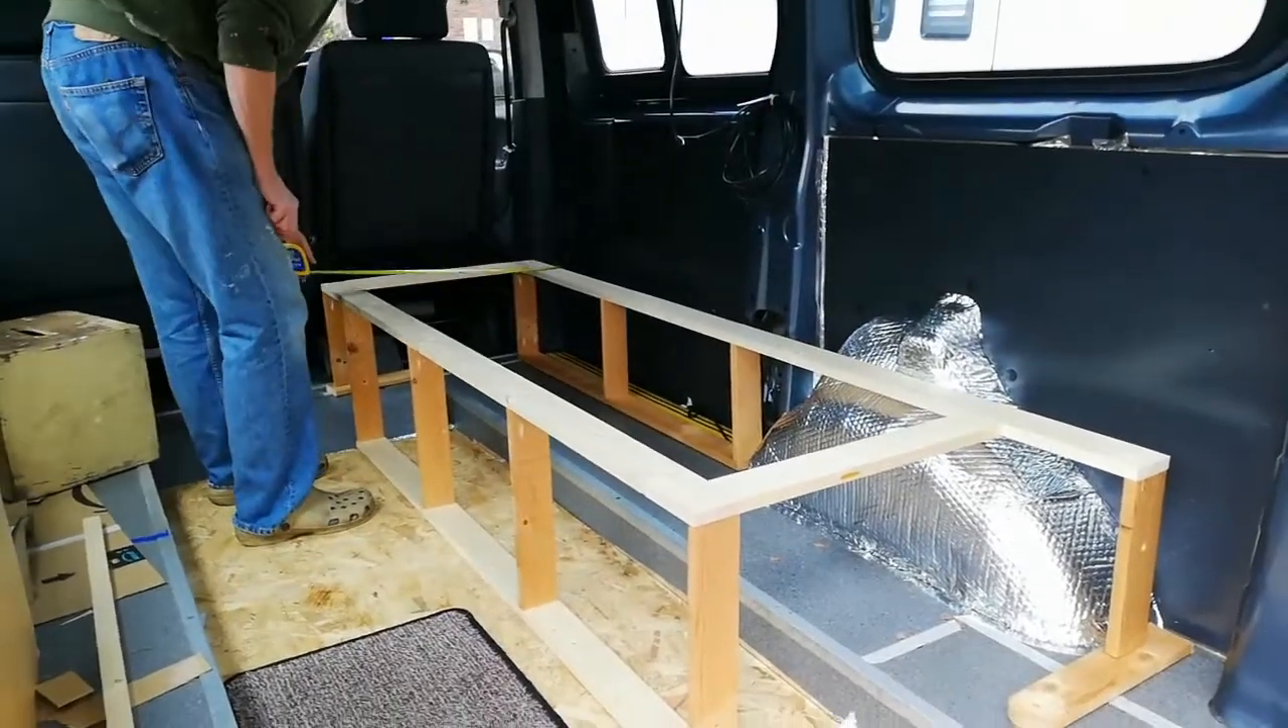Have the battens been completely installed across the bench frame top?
No.